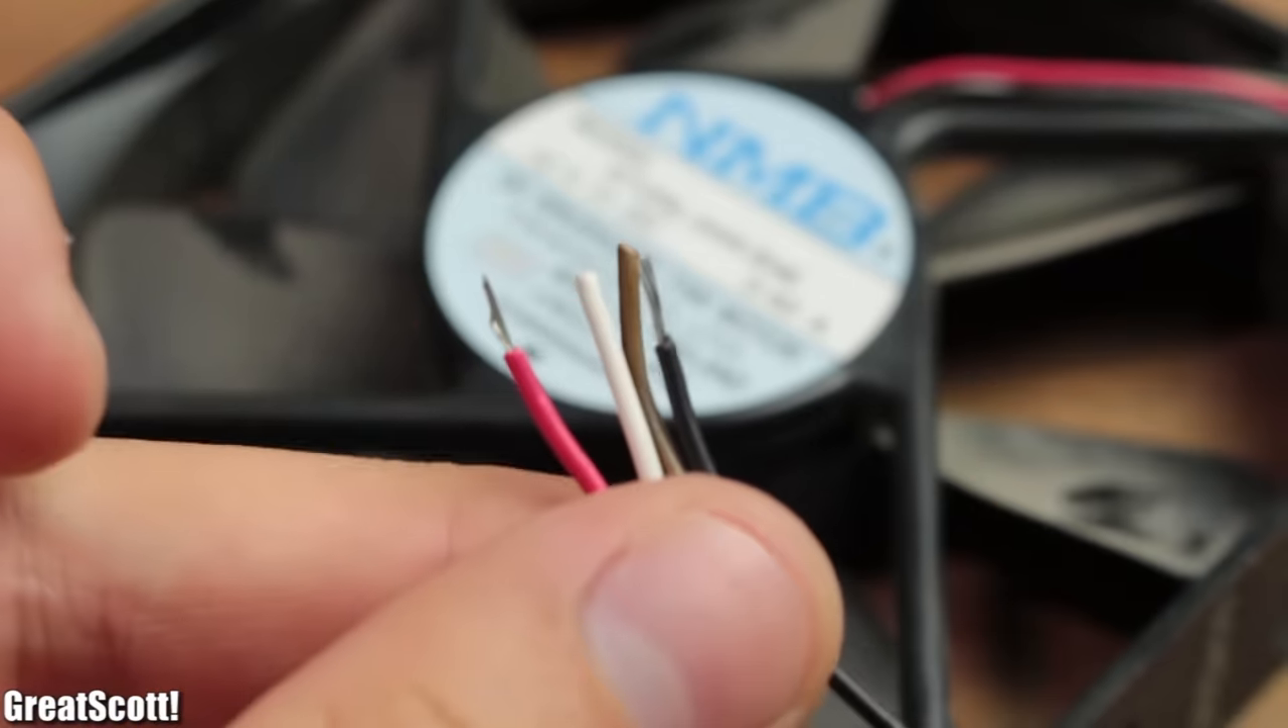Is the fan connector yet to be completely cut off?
No.